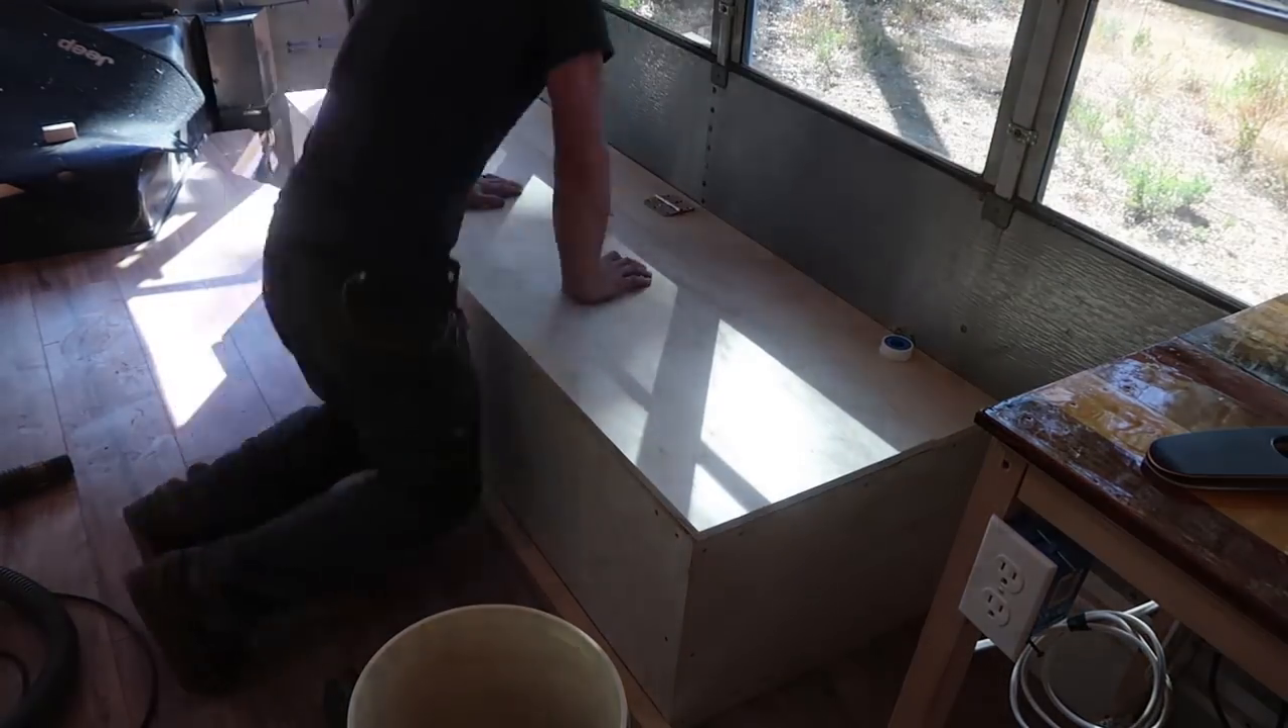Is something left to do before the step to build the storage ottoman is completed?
Yes.